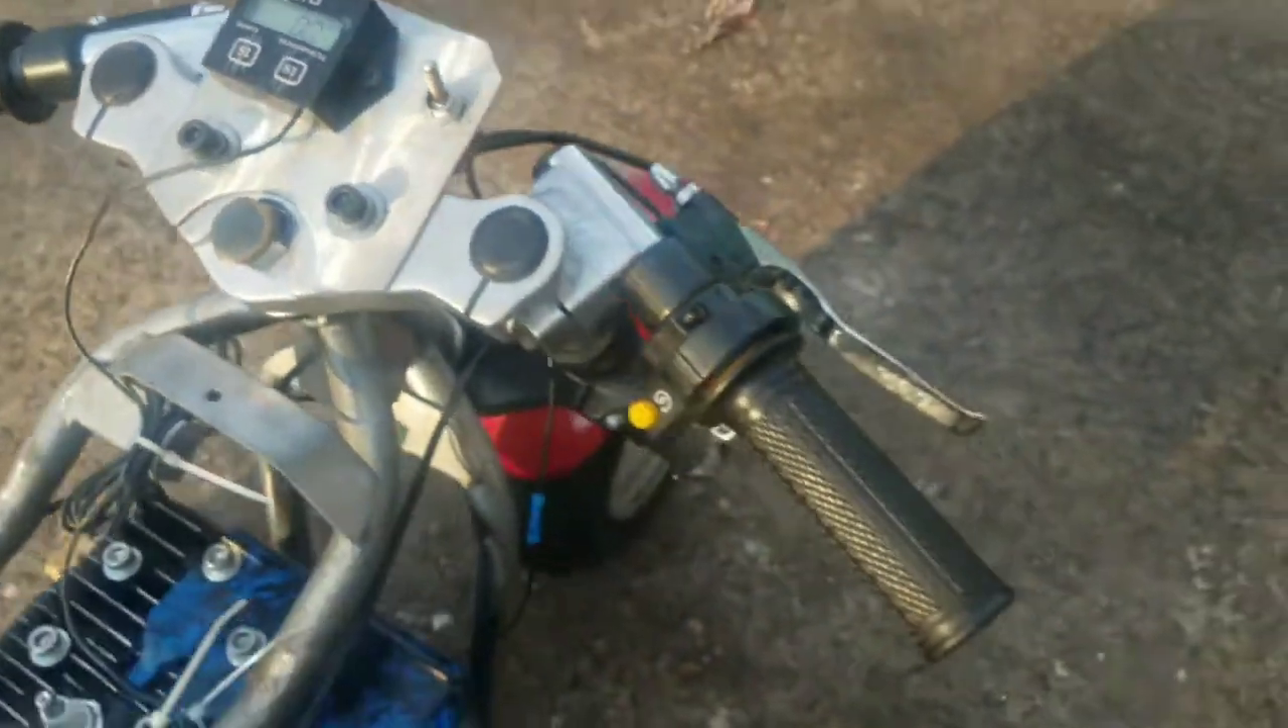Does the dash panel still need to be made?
No.